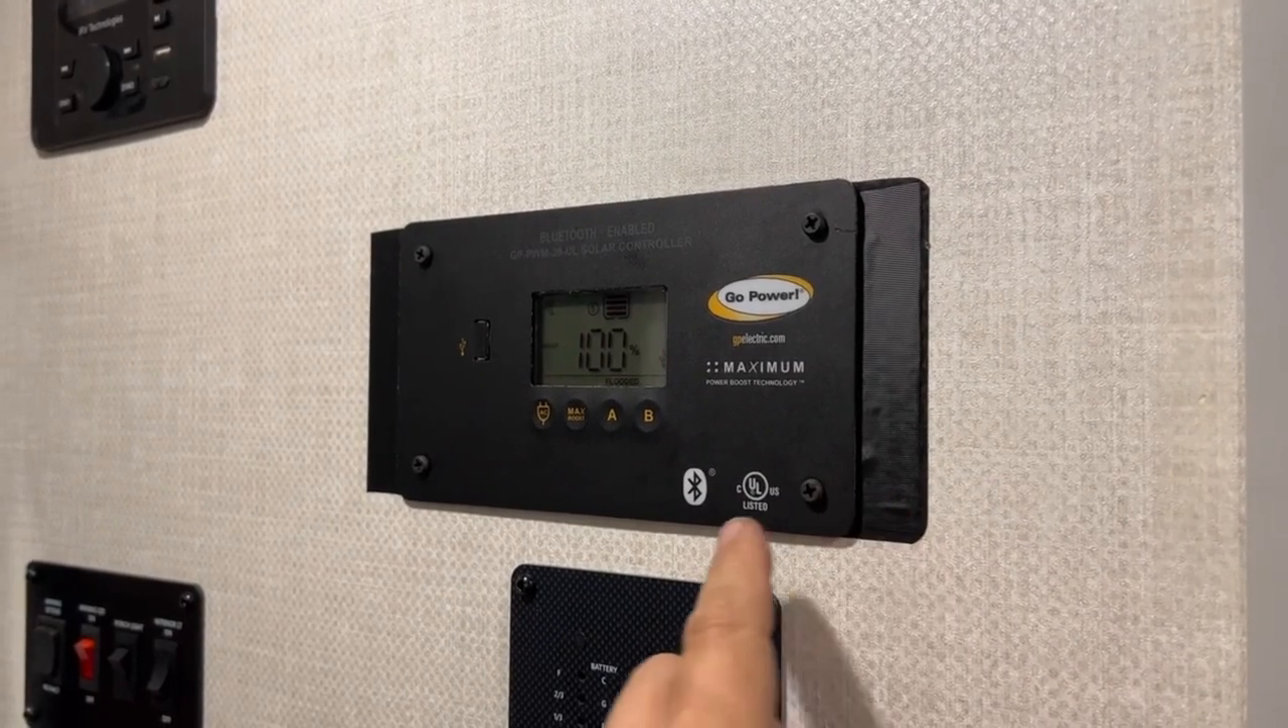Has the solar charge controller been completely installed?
Yes.